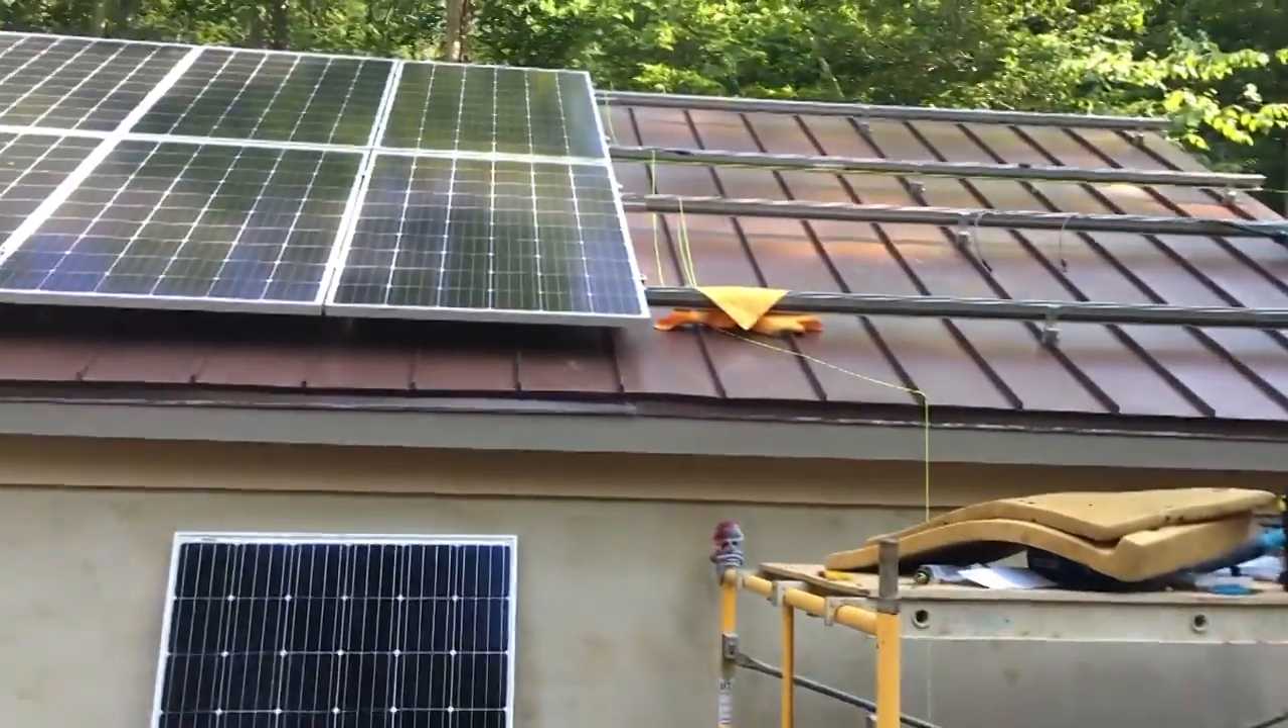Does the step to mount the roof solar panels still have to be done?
Yes.